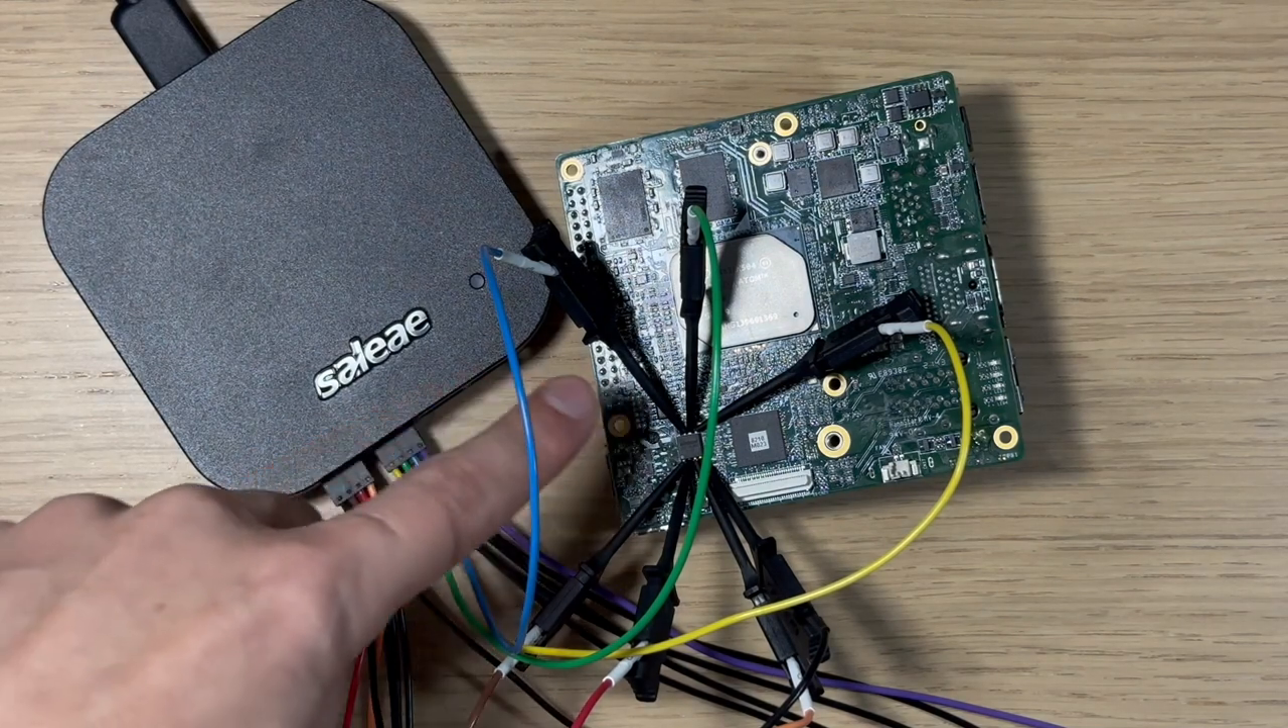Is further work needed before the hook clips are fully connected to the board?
No.